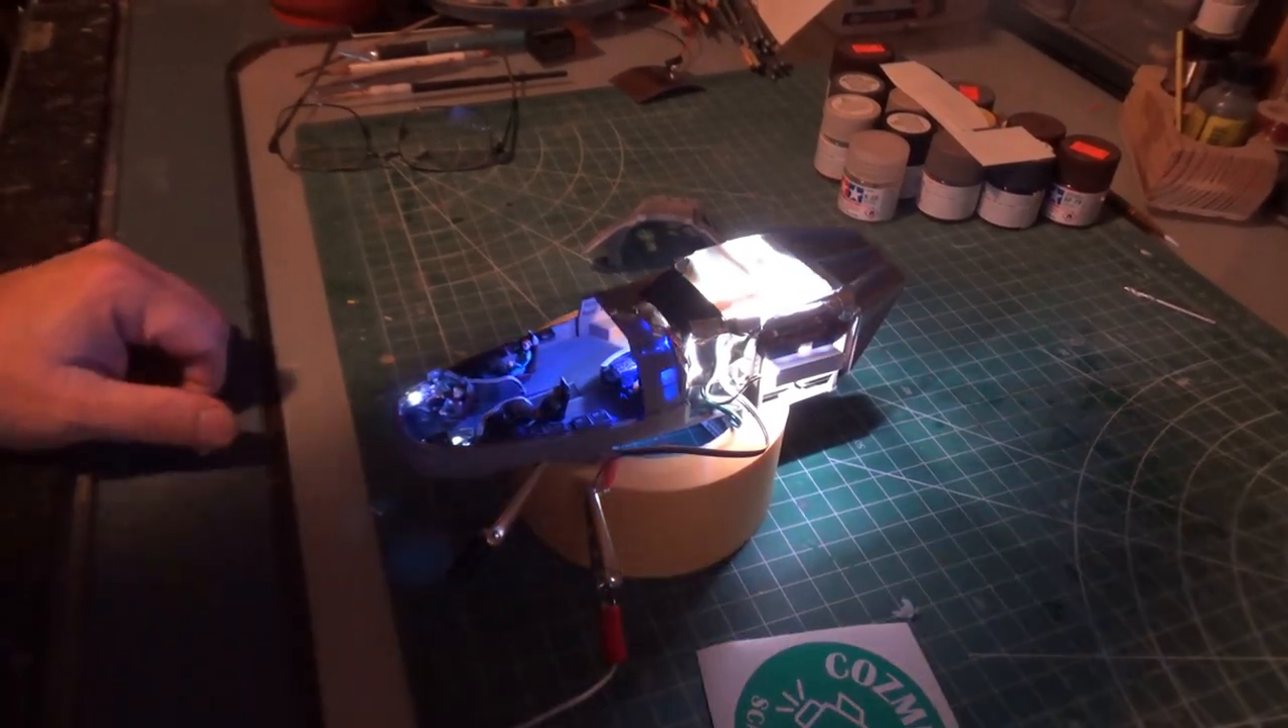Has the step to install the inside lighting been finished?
Yes.